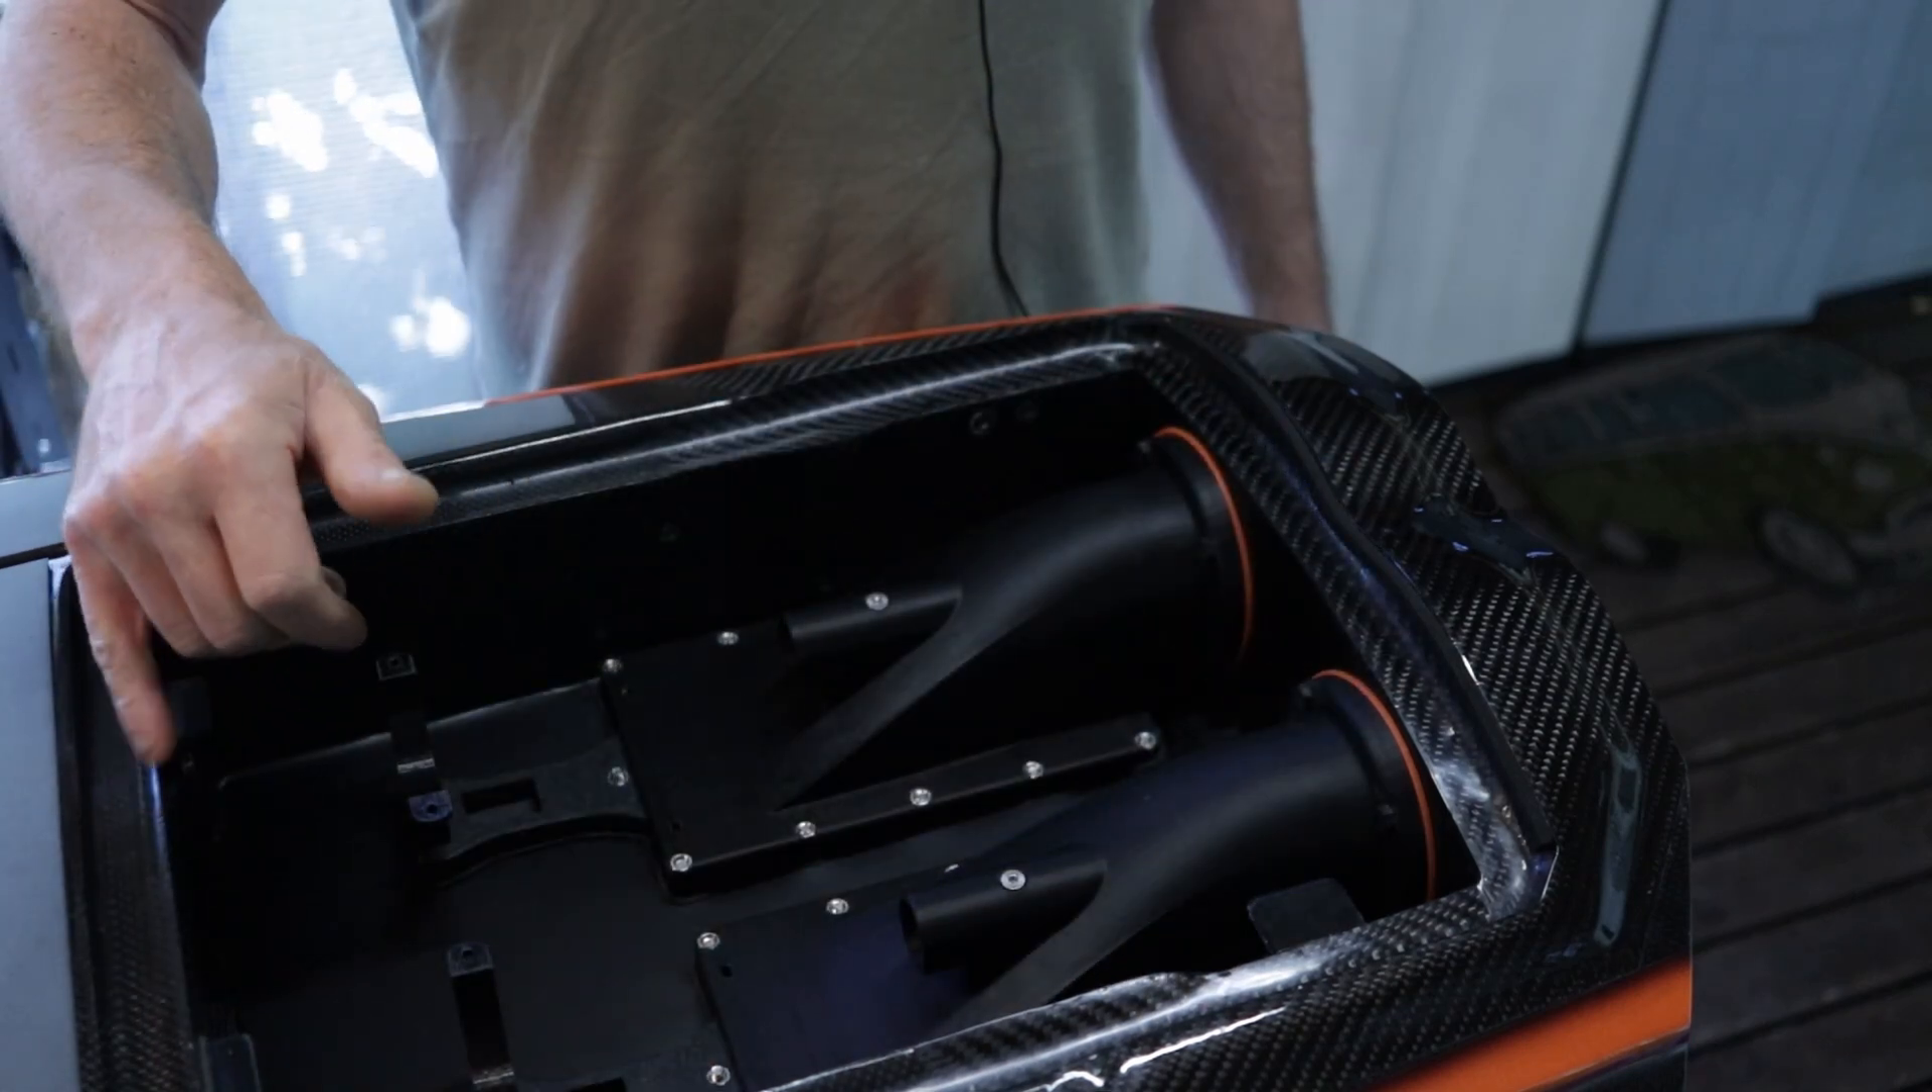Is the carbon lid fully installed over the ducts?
No.